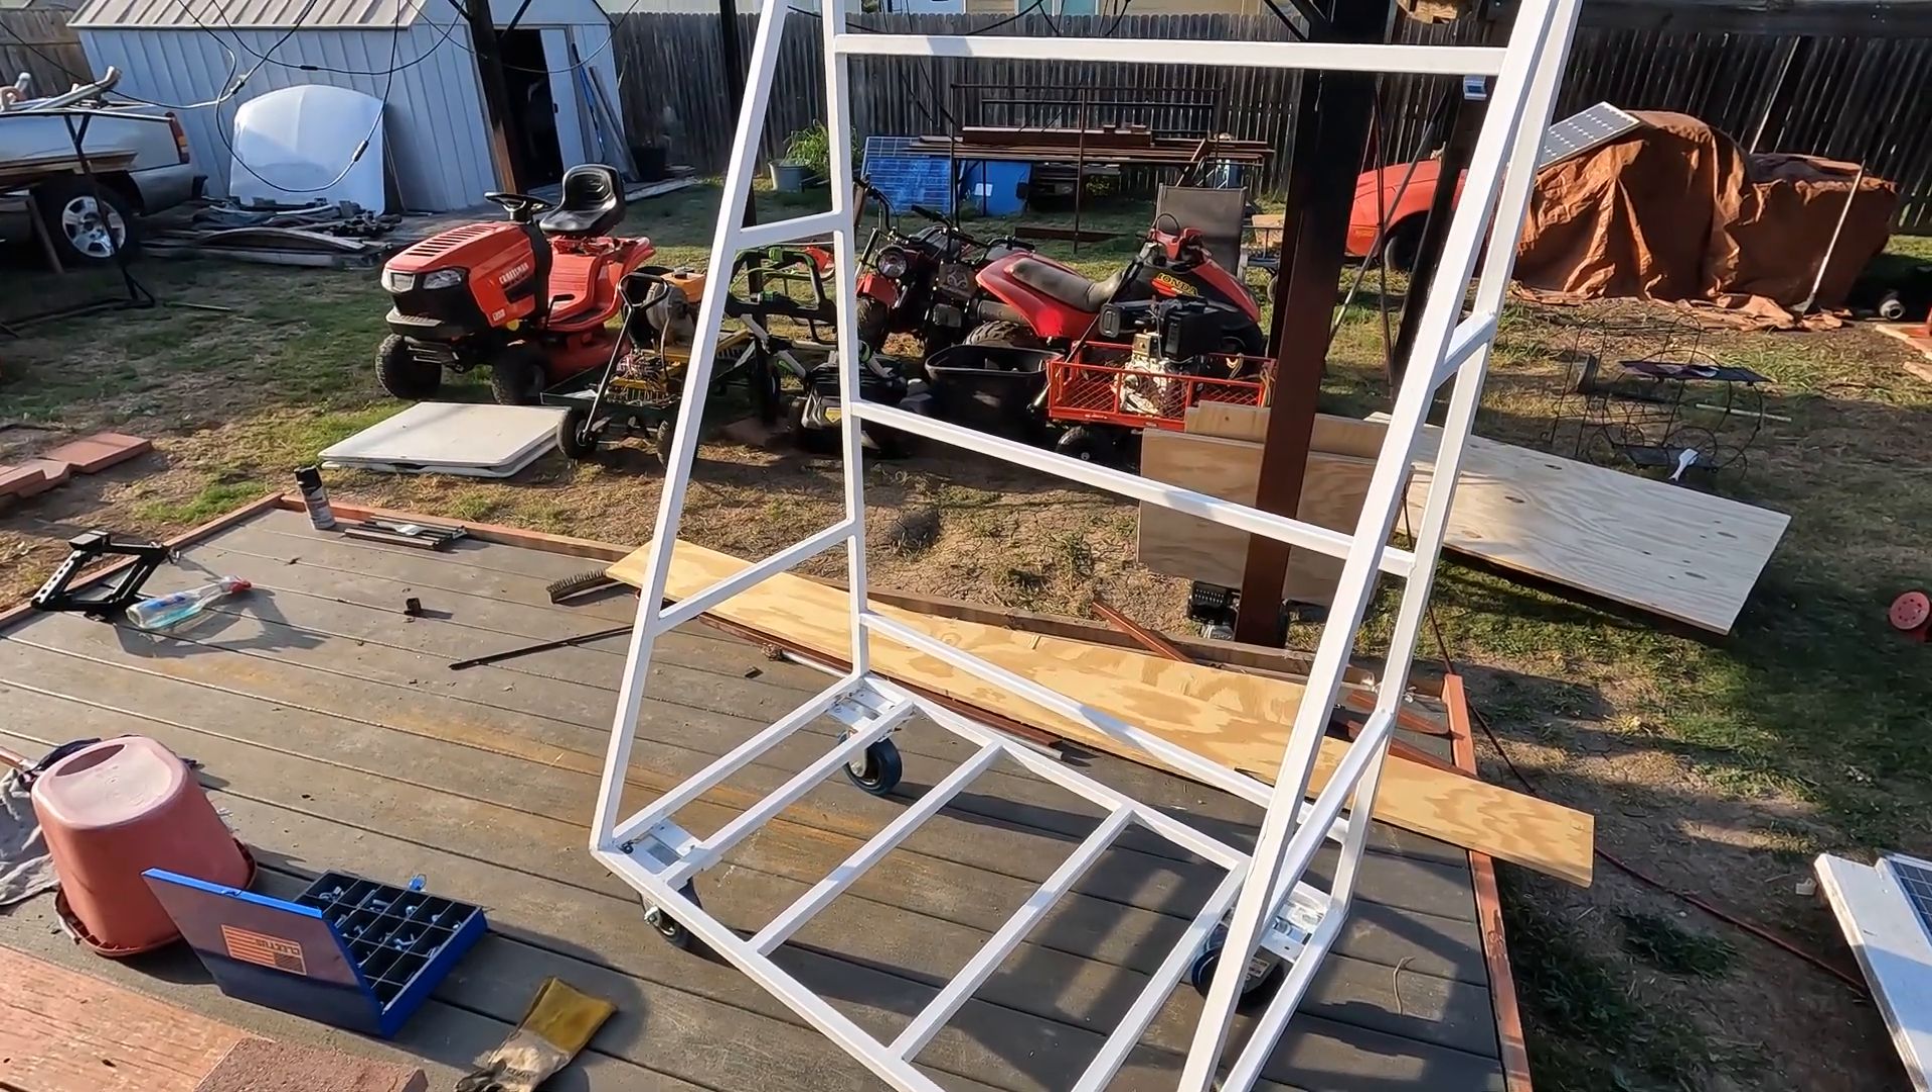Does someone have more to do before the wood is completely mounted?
Yes.